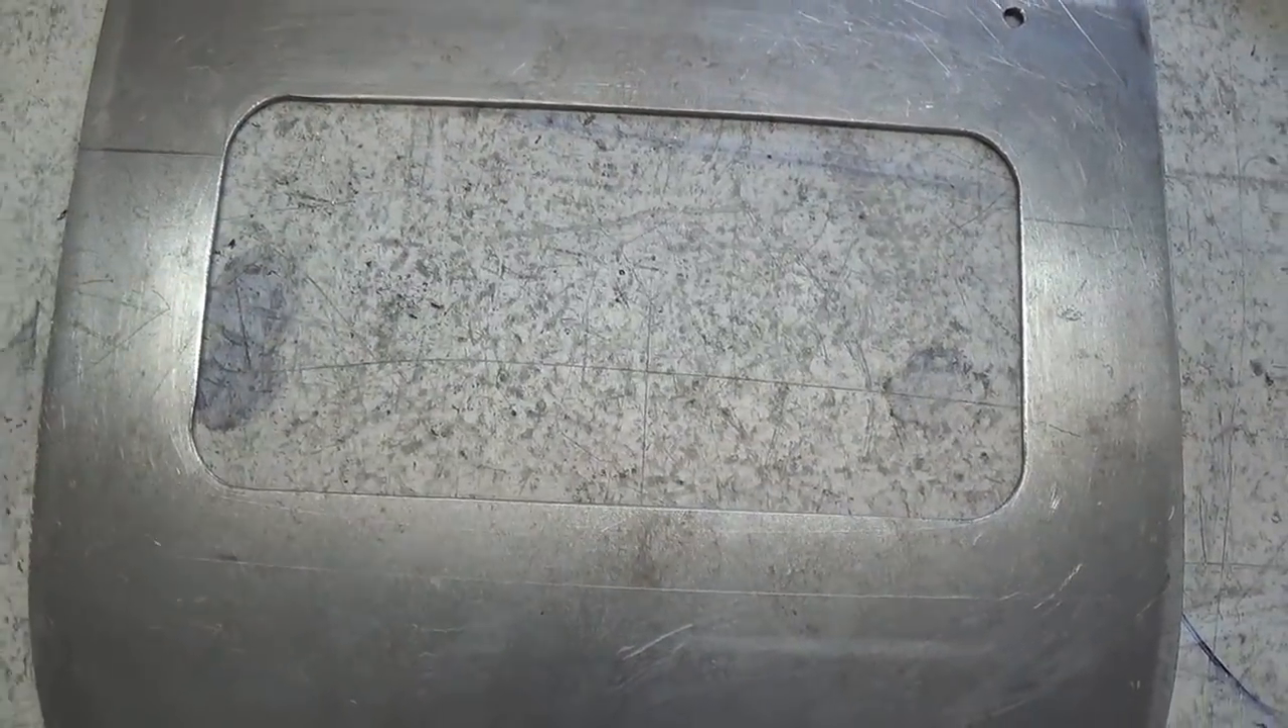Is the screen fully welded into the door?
No.